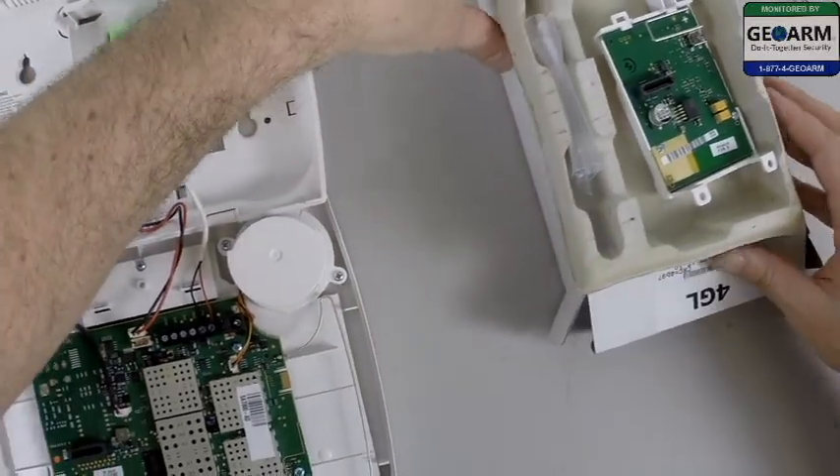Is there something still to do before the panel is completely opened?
No.